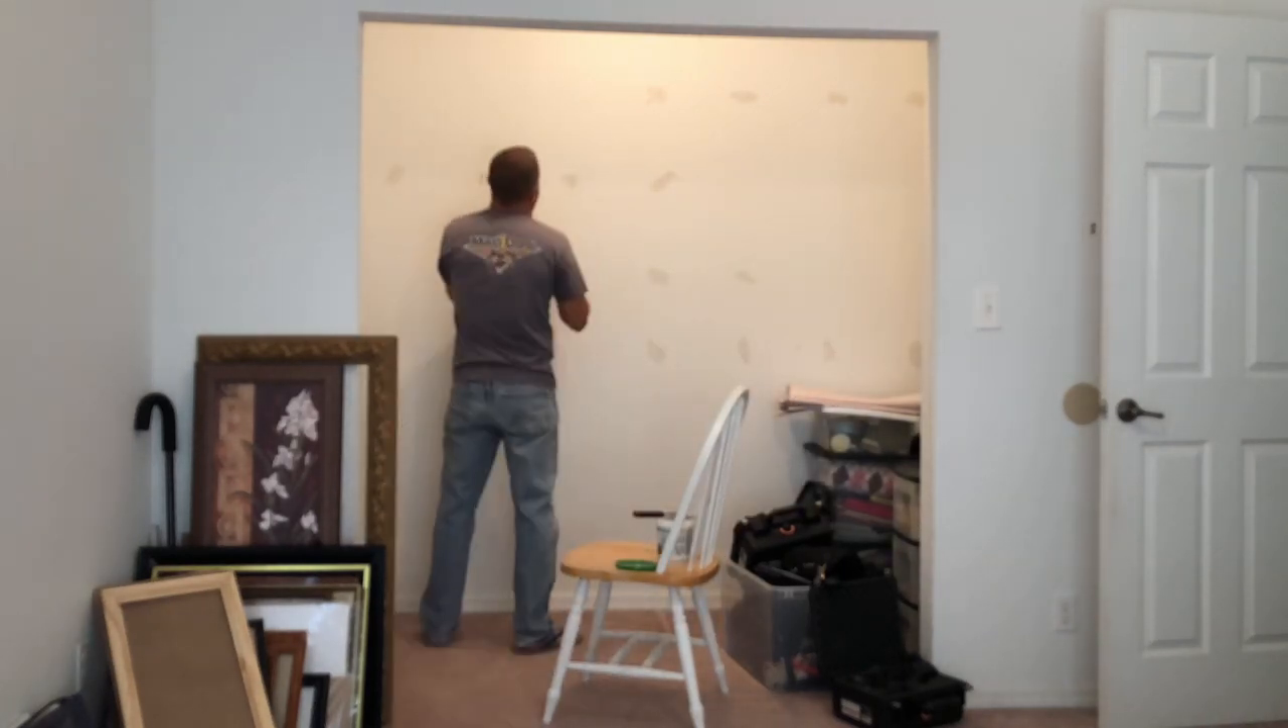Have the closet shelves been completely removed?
Yes.